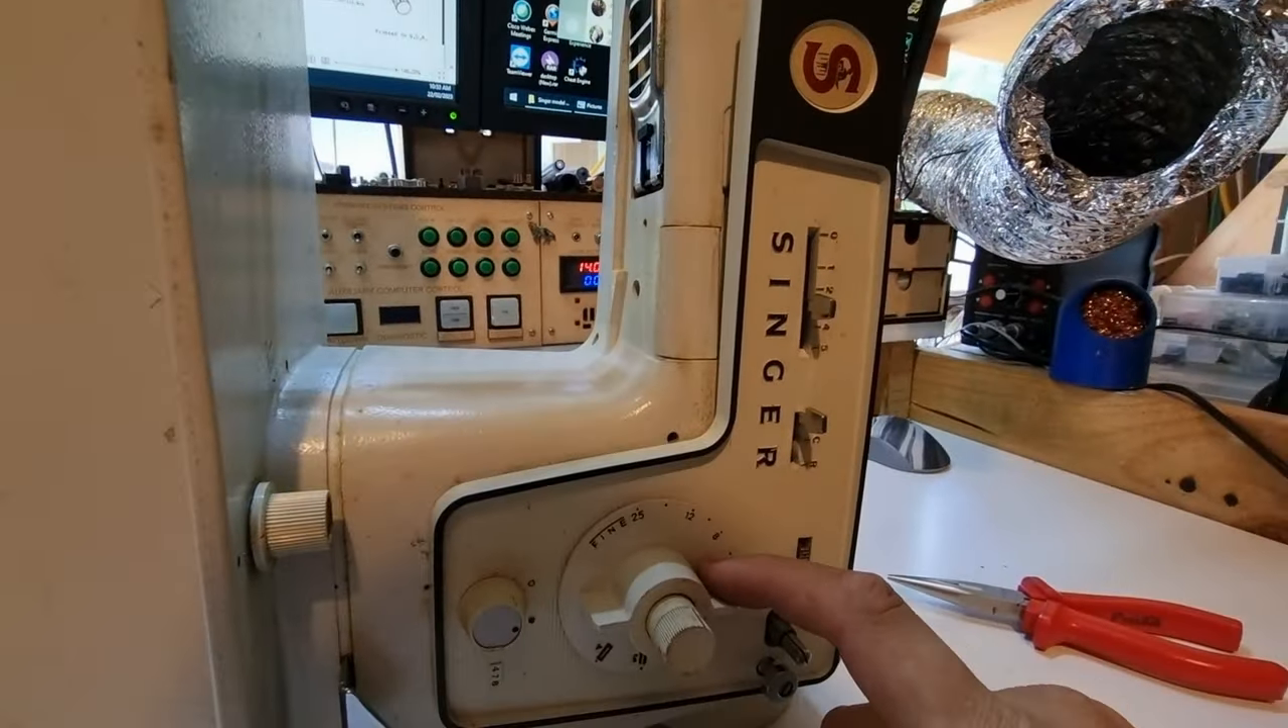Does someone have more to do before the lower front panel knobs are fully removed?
Yes.